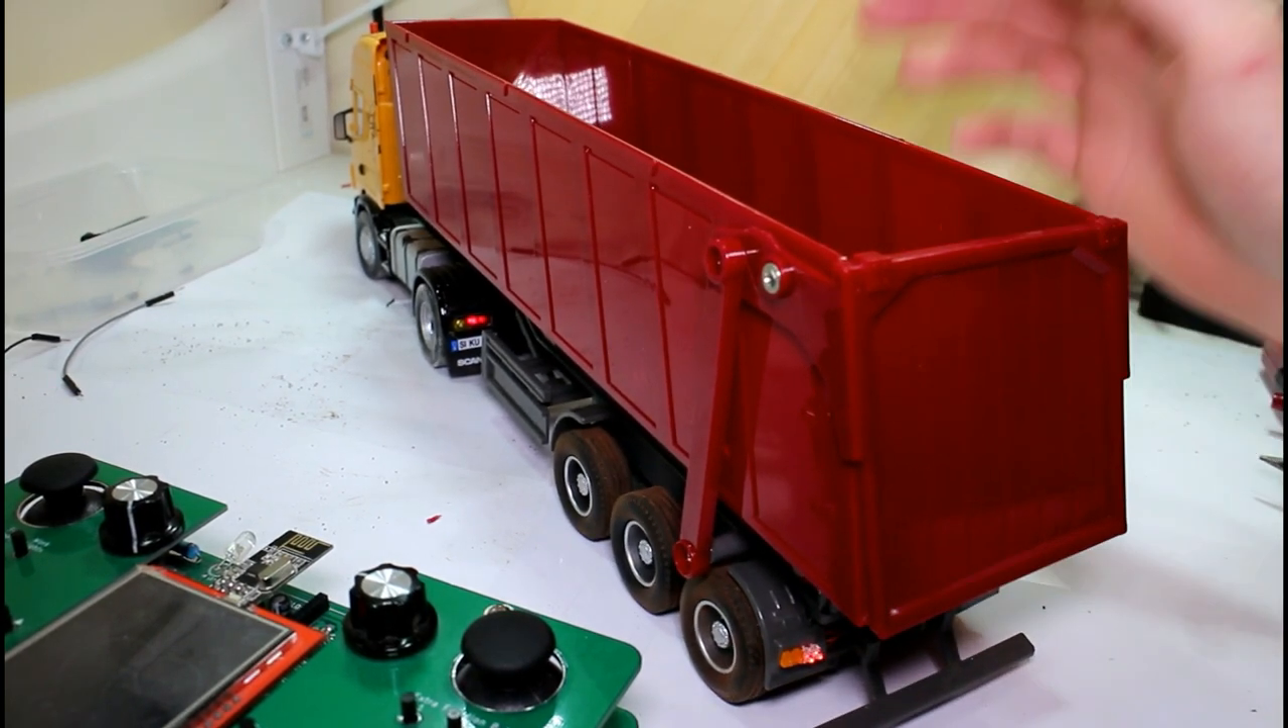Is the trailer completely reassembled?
Yes.